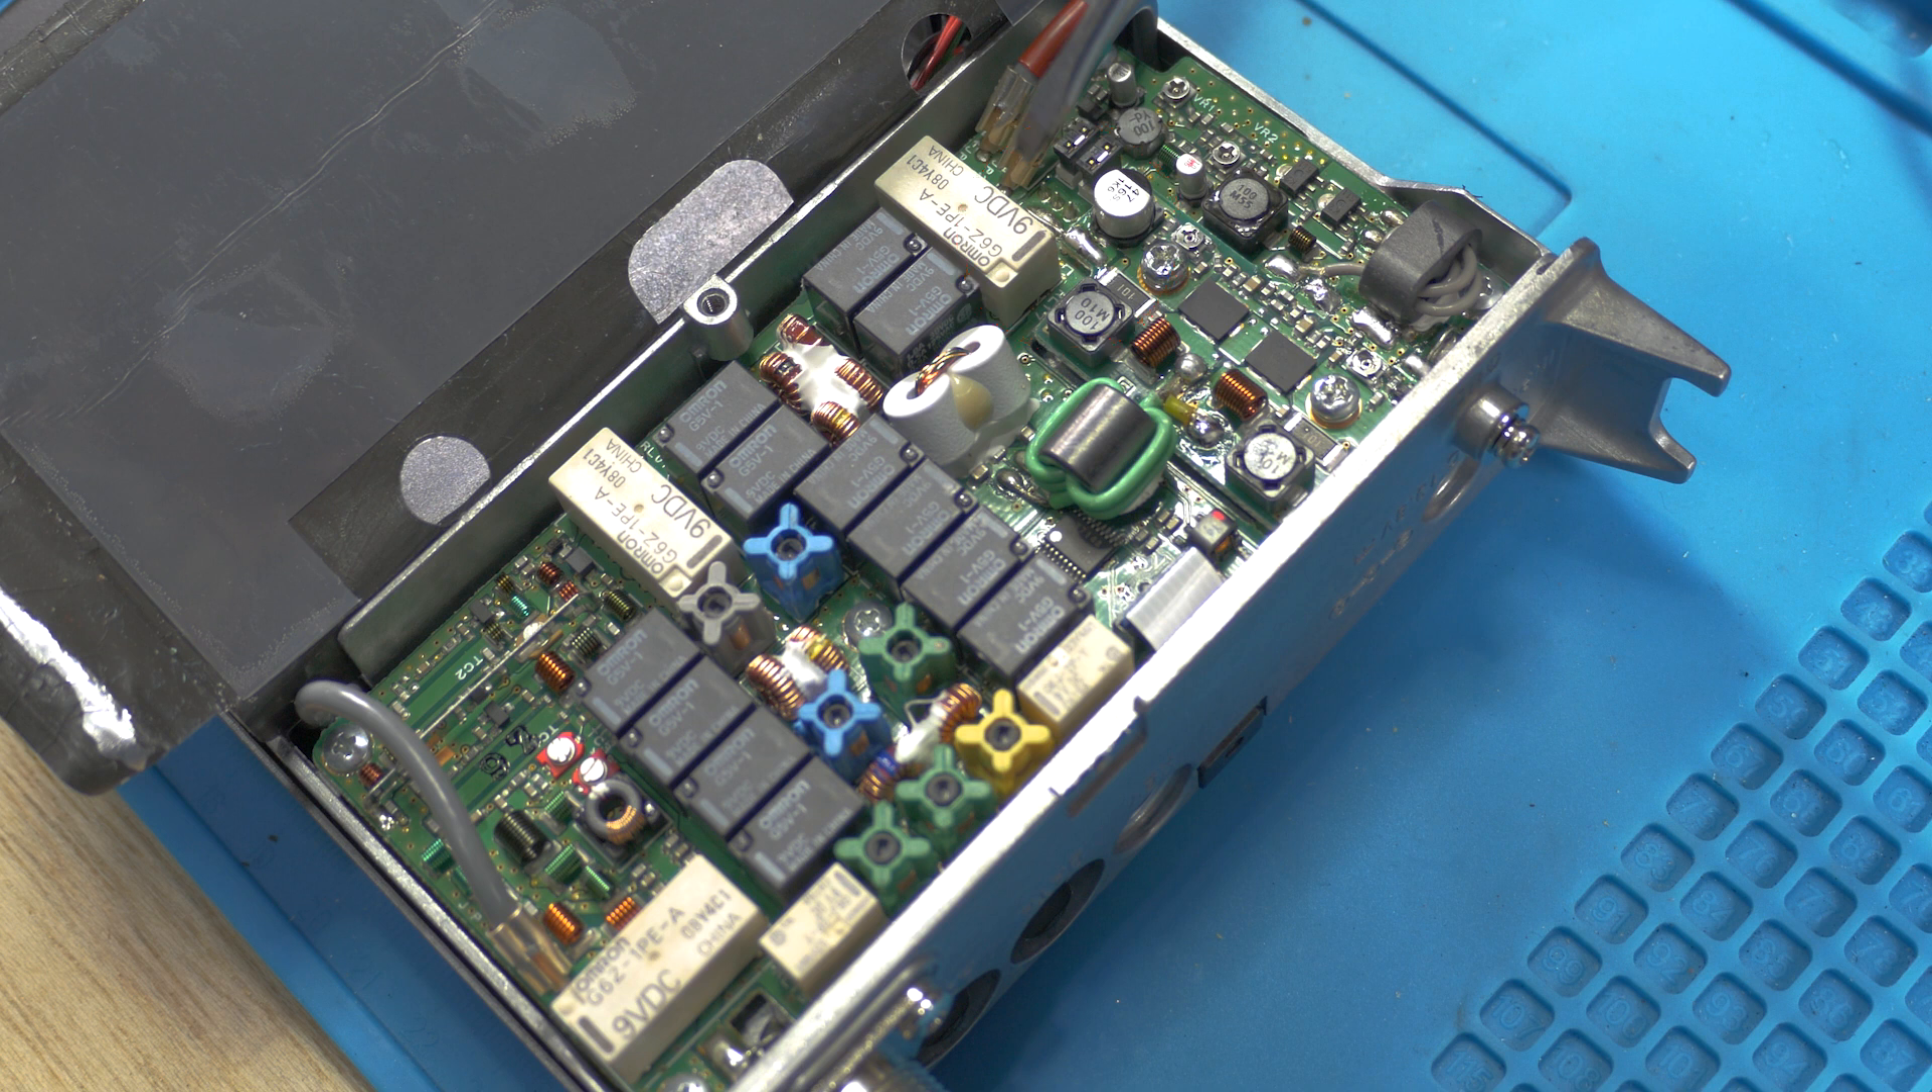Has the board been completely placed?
Yes.